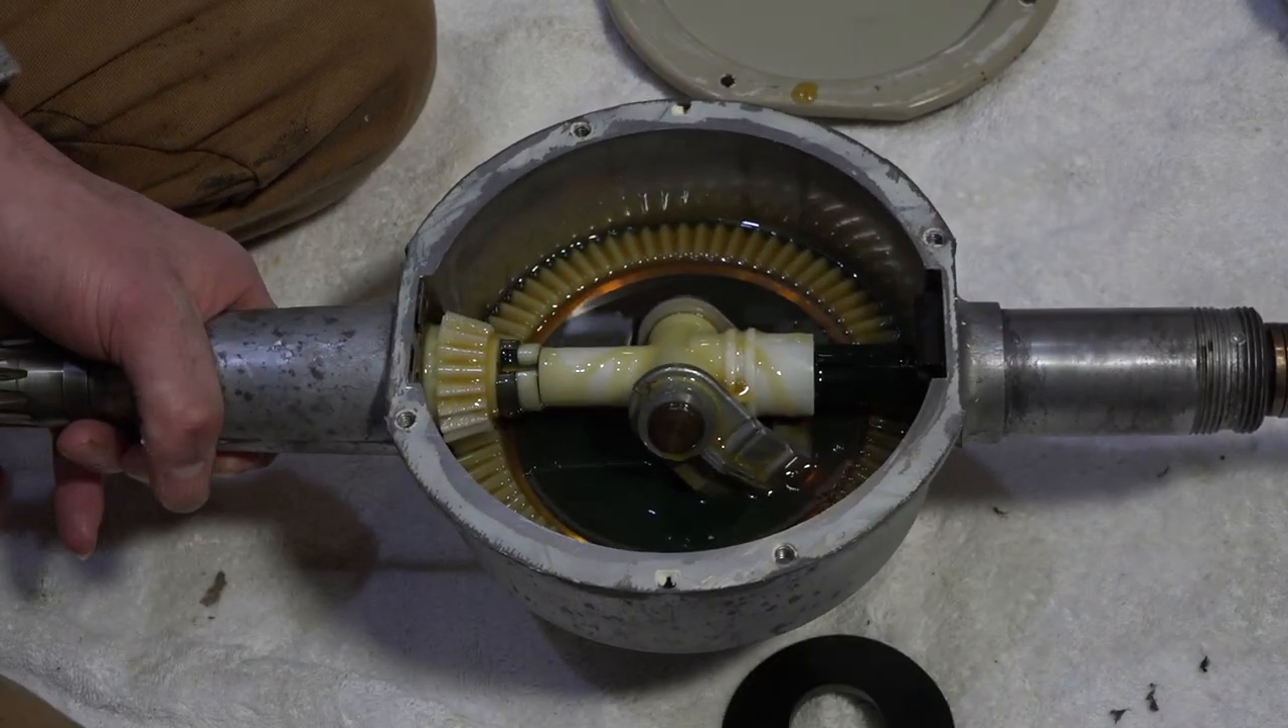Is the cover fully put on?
No.